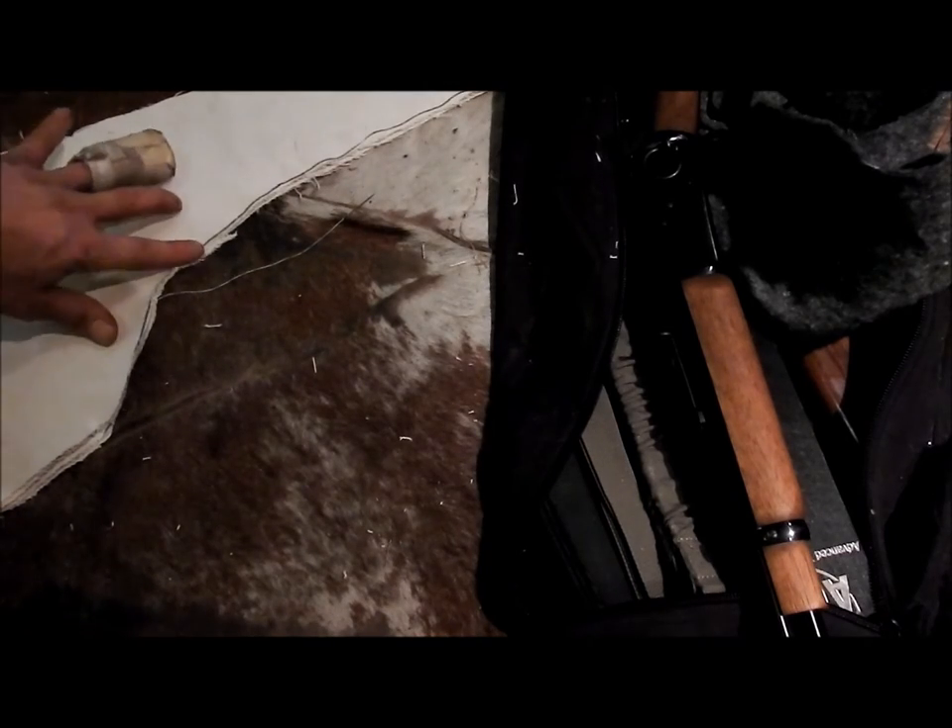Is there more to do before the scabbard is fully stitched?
Yes.